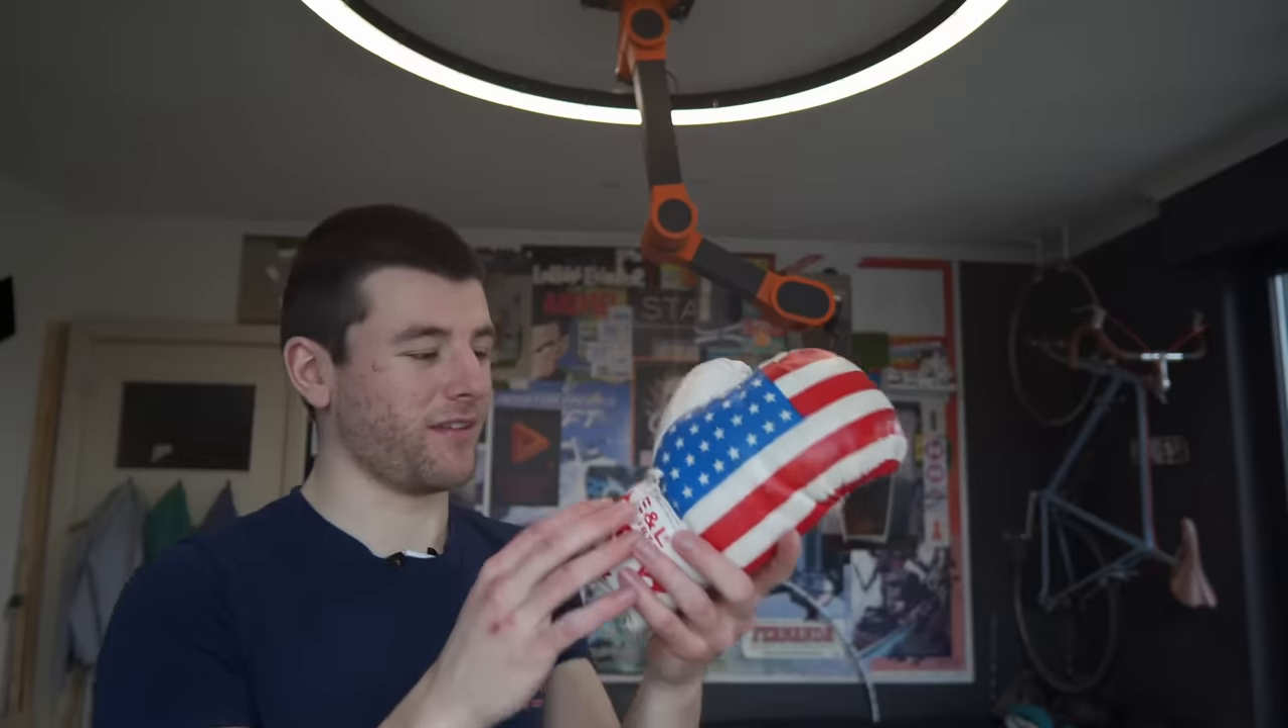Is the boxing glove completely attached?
No.